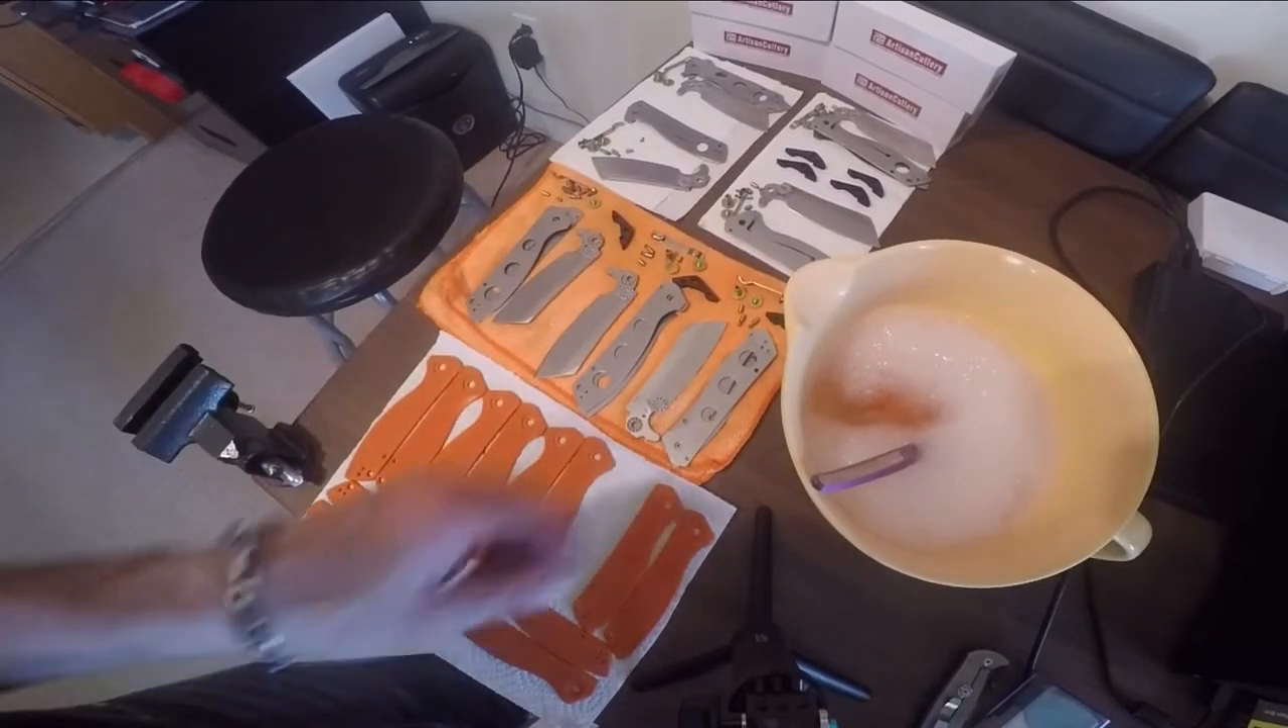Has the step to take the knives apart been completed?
Yes.